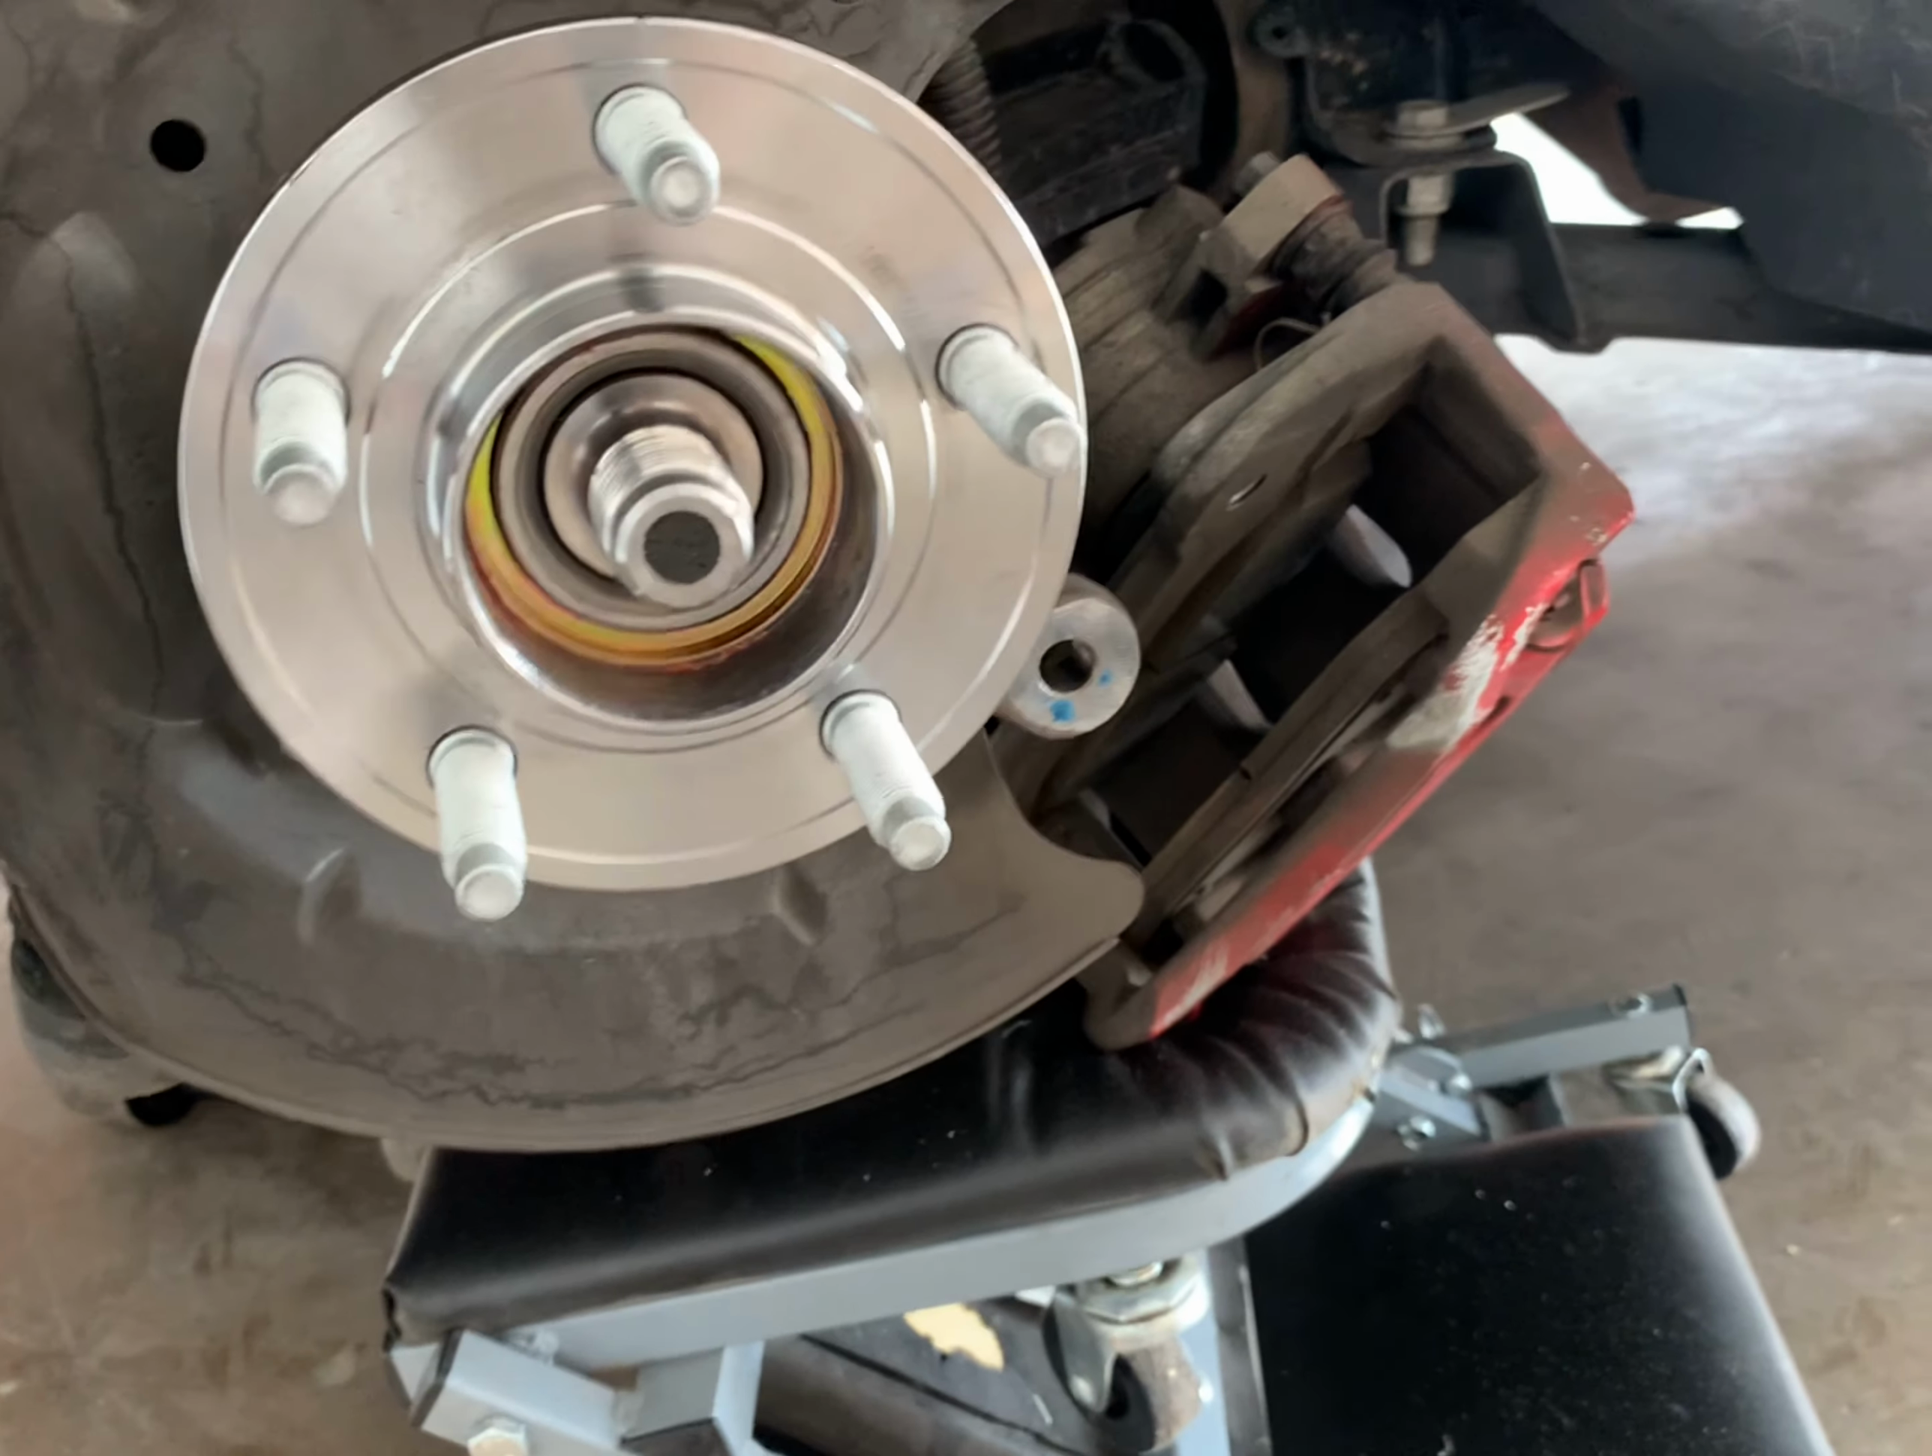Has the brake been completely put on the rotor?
No.